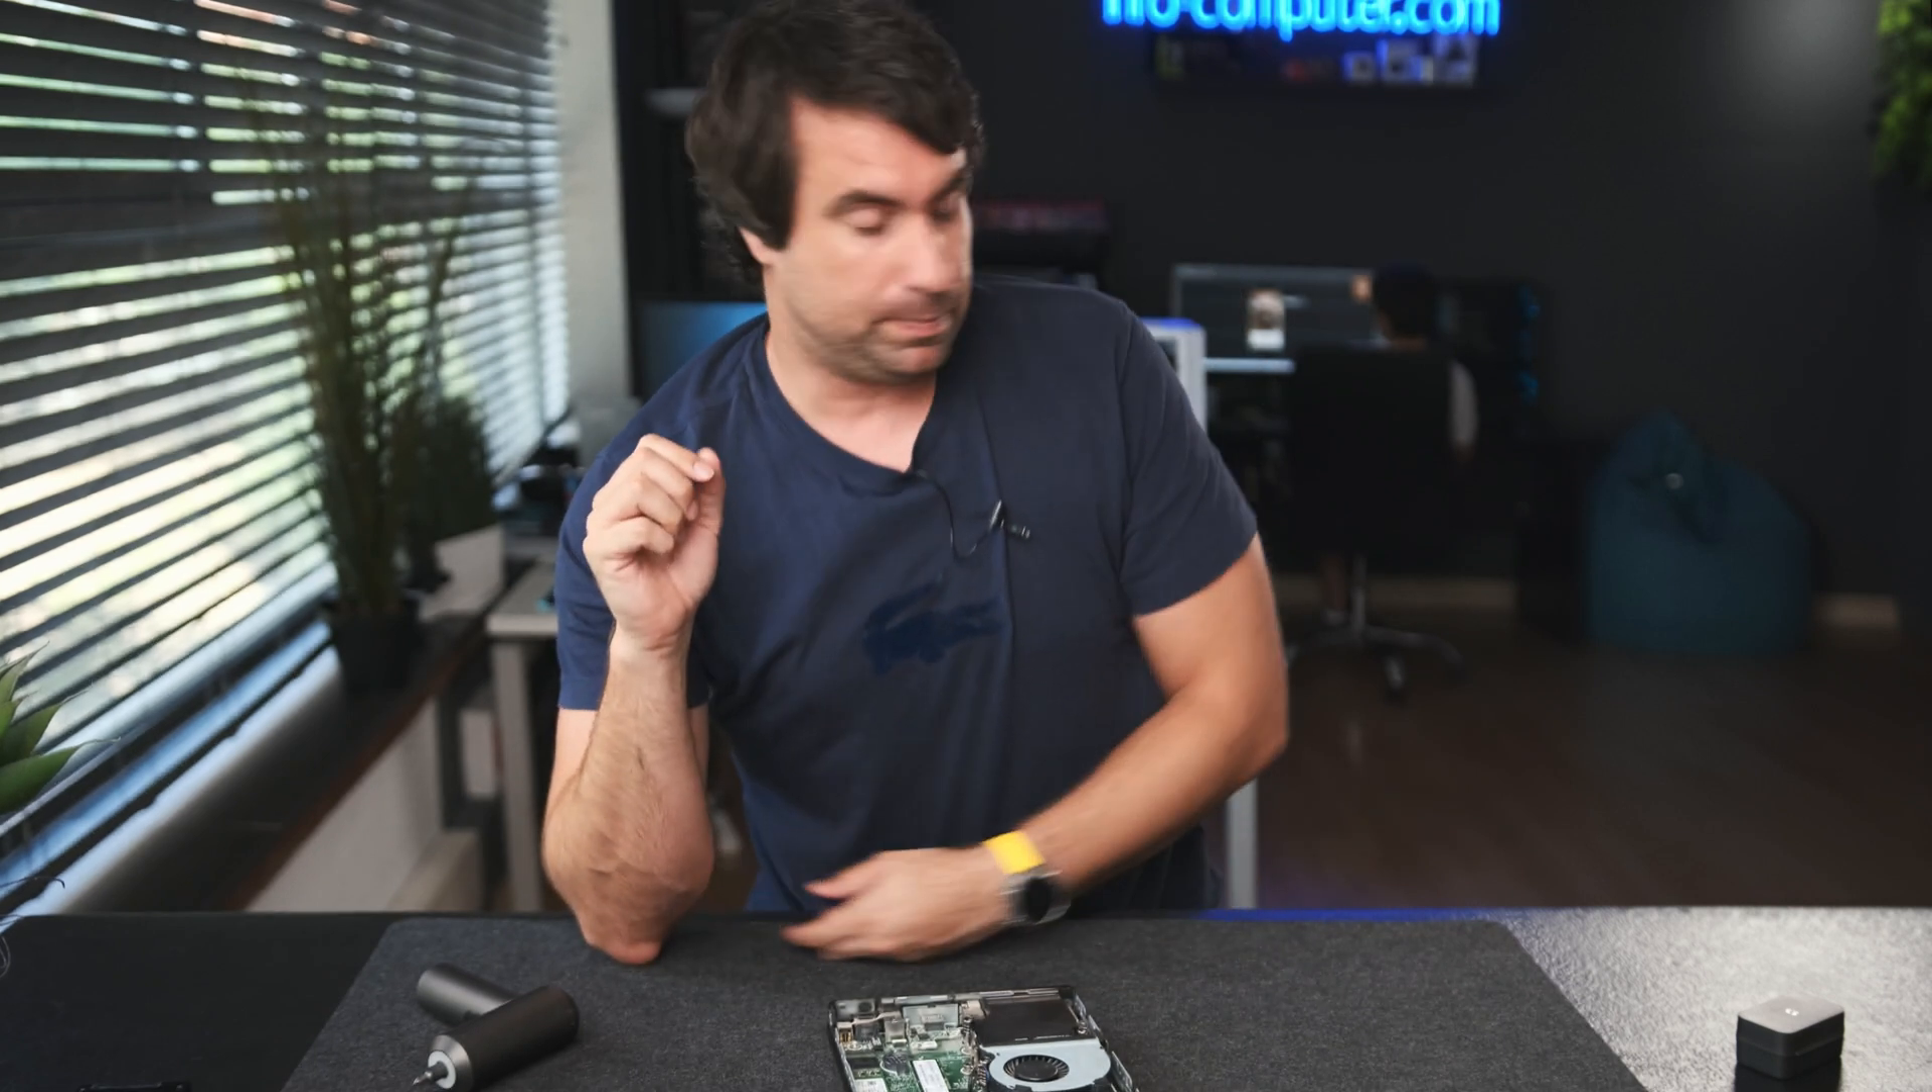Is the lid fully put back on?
No.